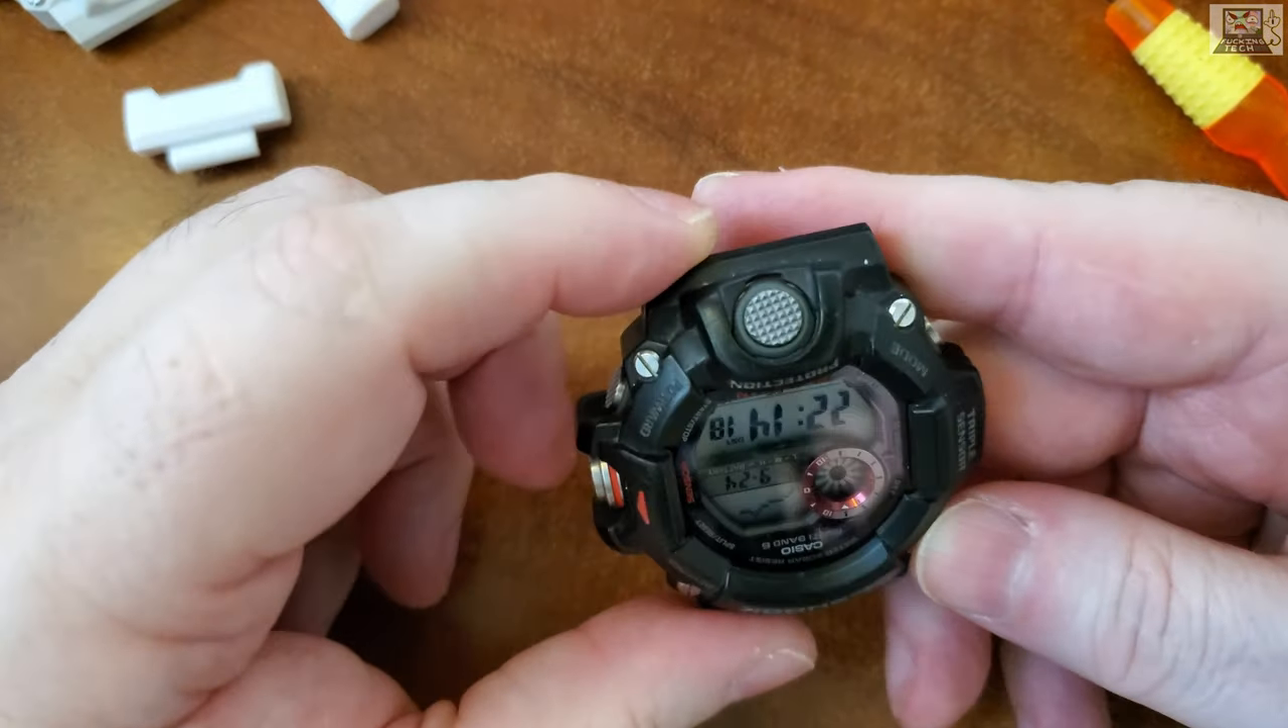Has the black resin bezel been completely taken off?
No.